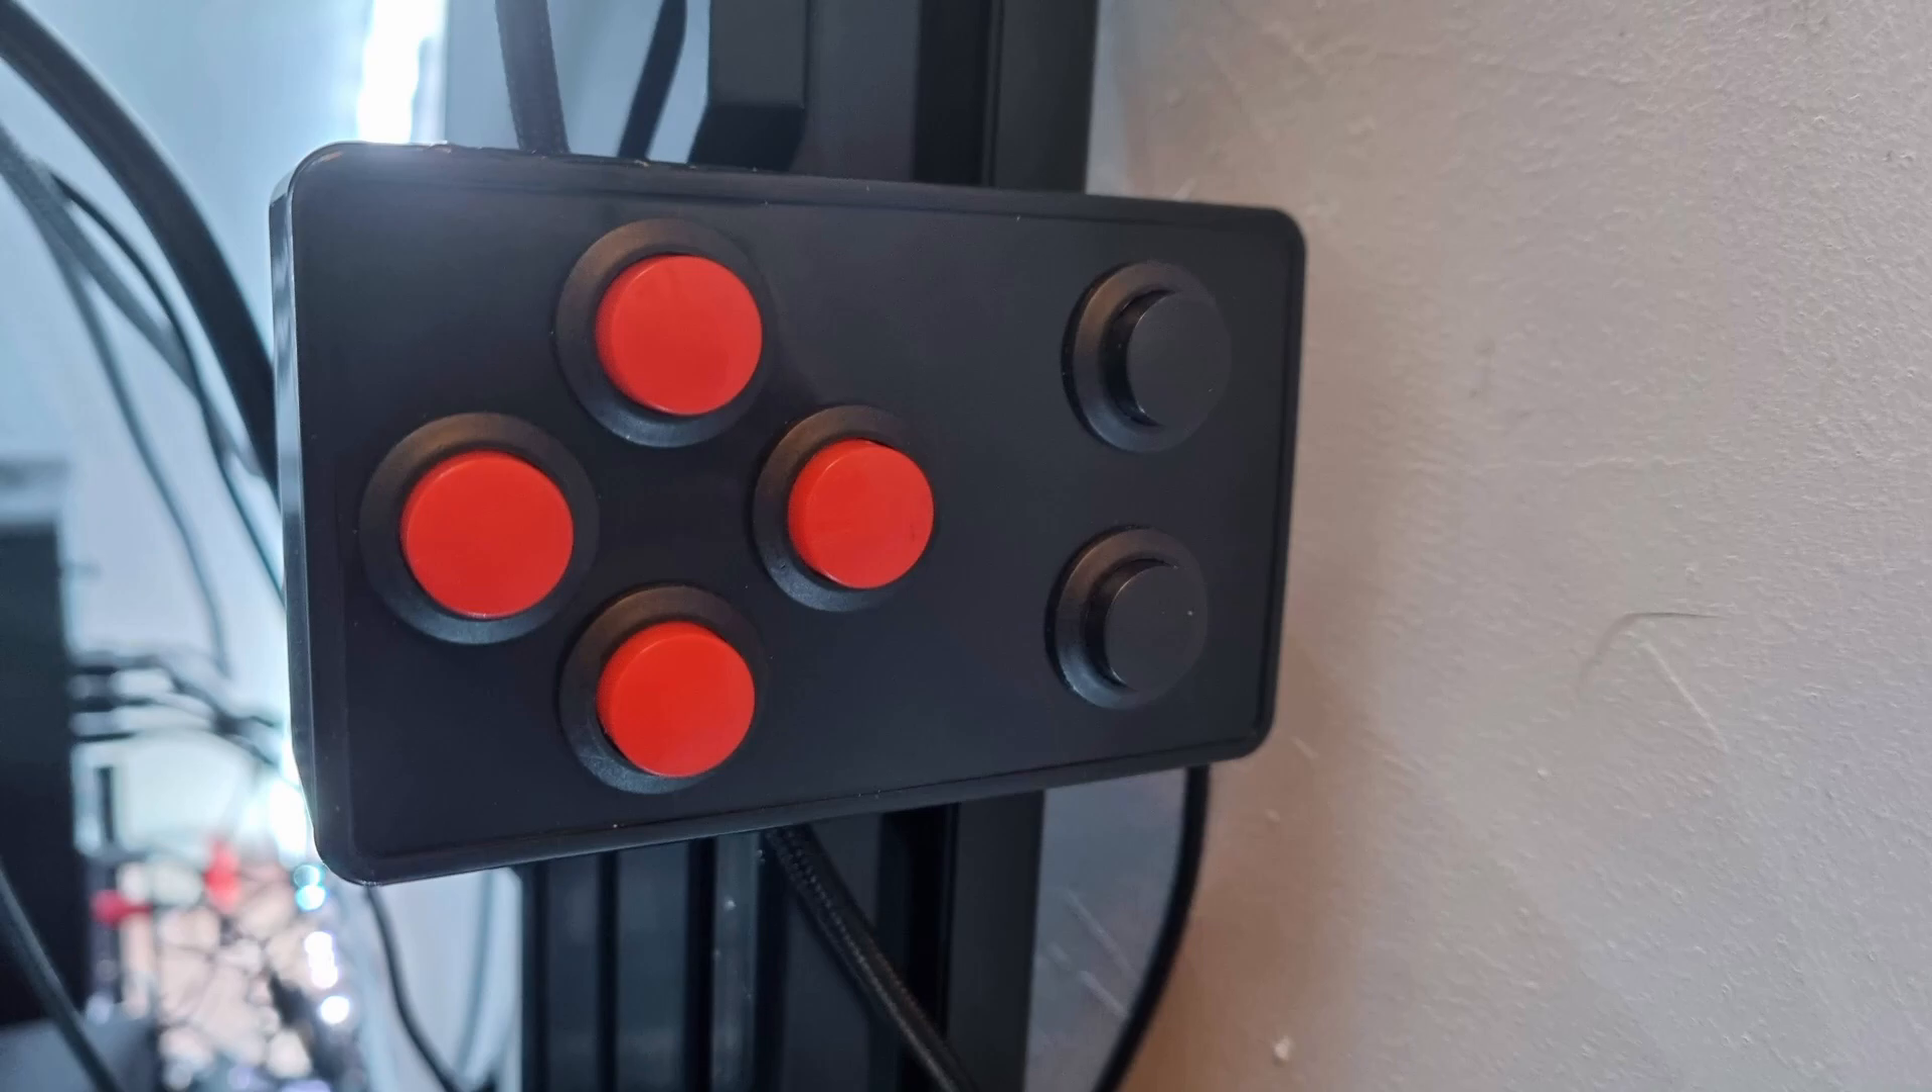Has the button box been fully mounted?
Yes.